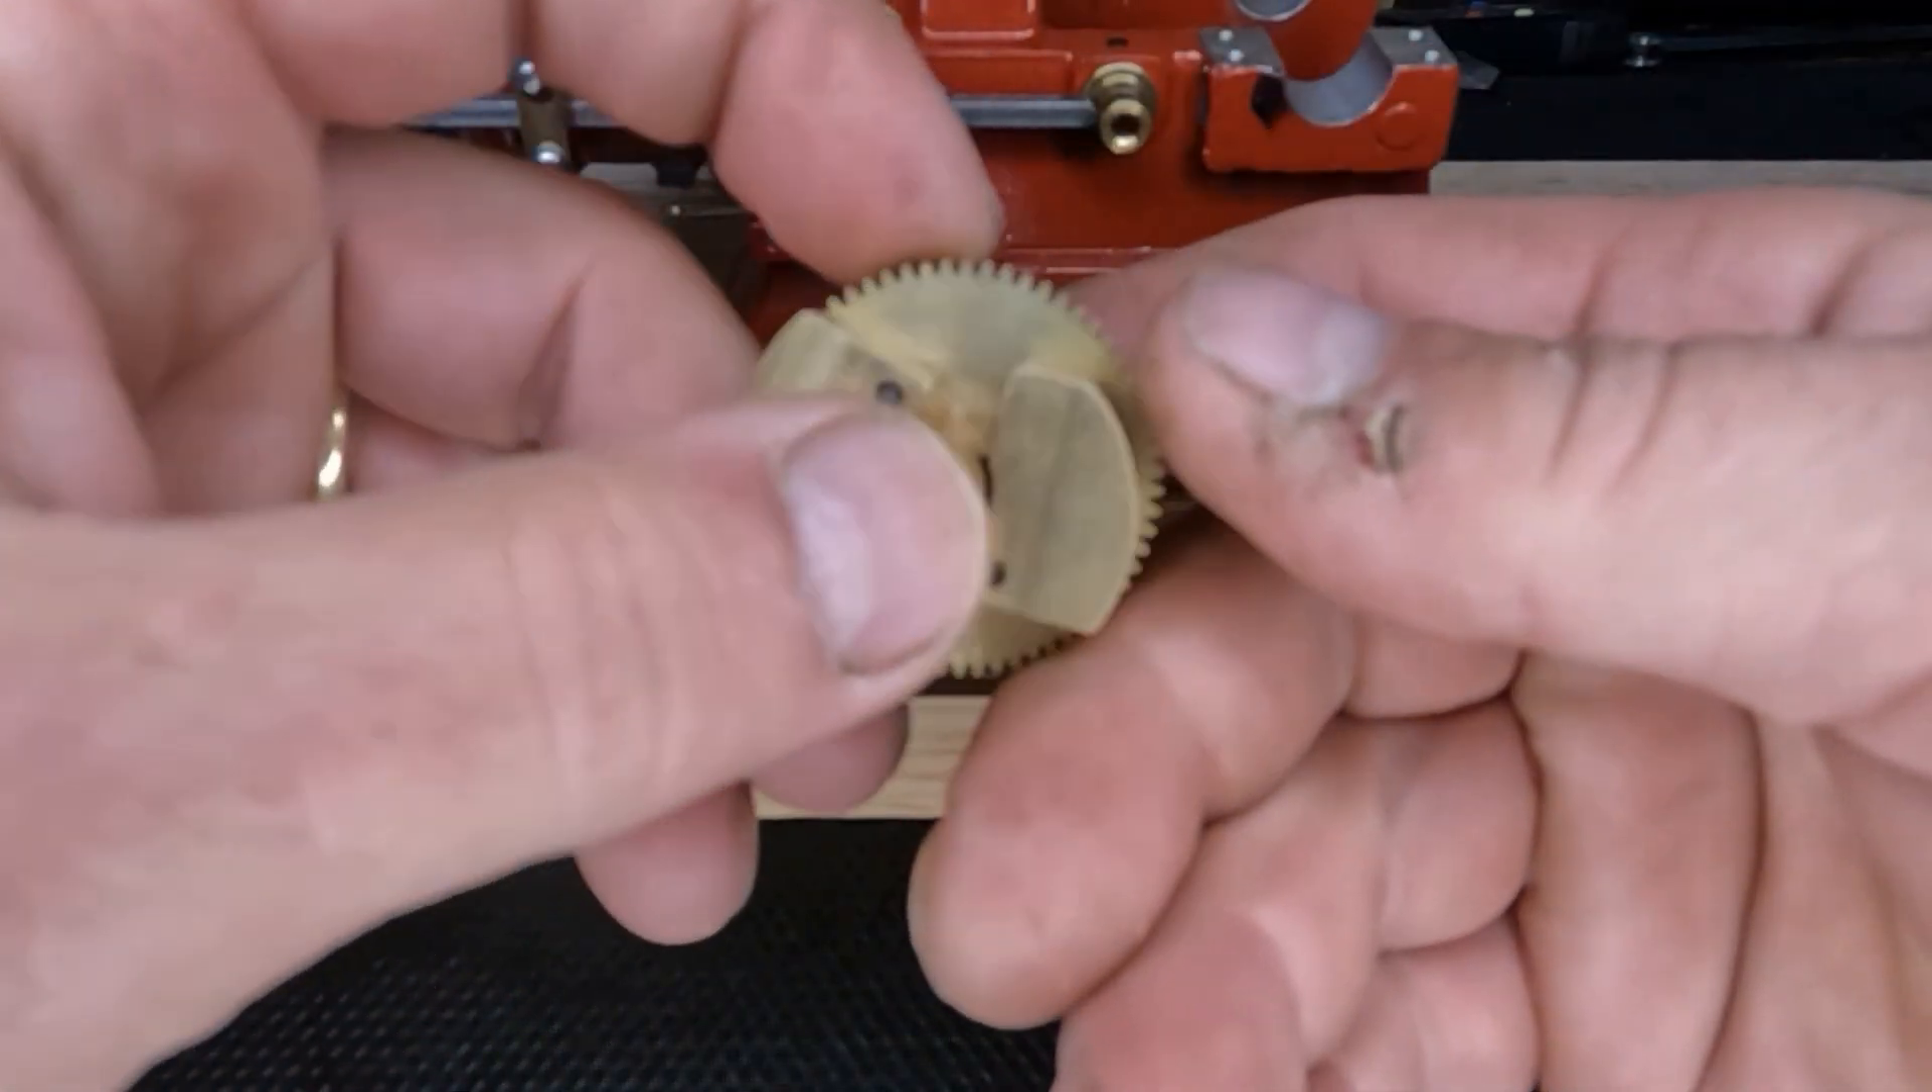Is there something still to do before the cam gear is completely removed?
No.